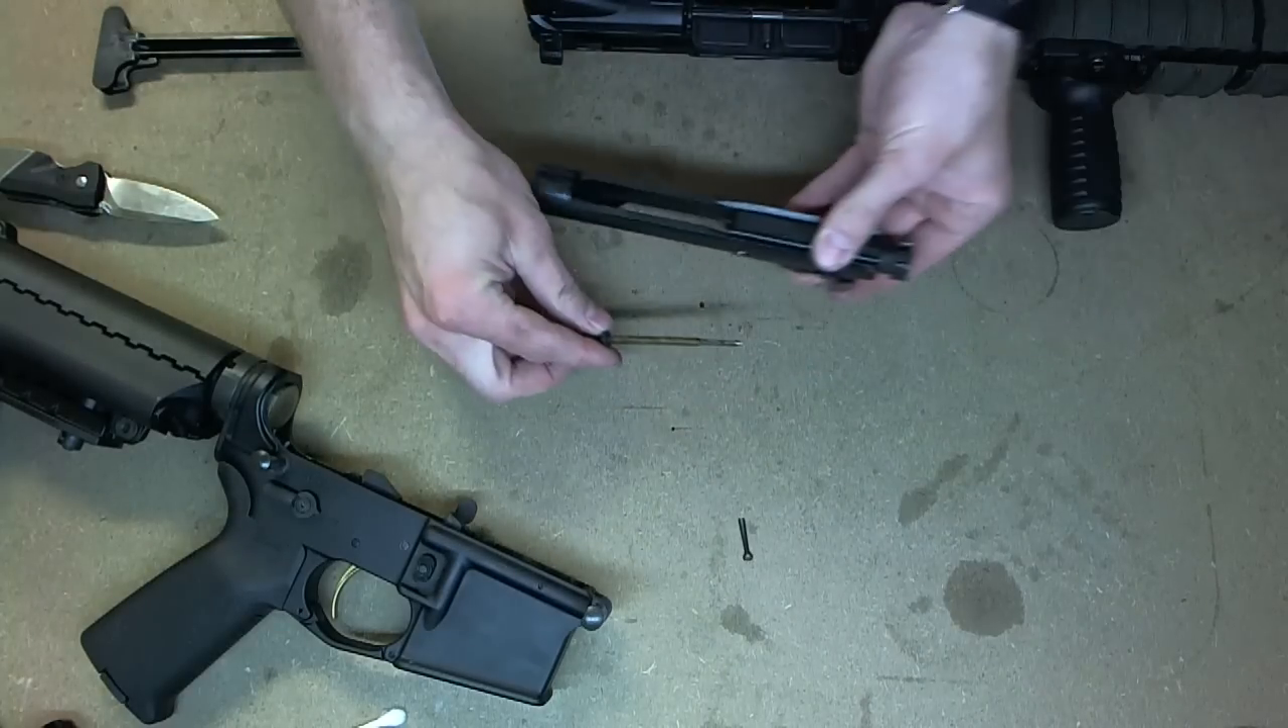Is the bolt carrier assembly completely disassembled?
No.